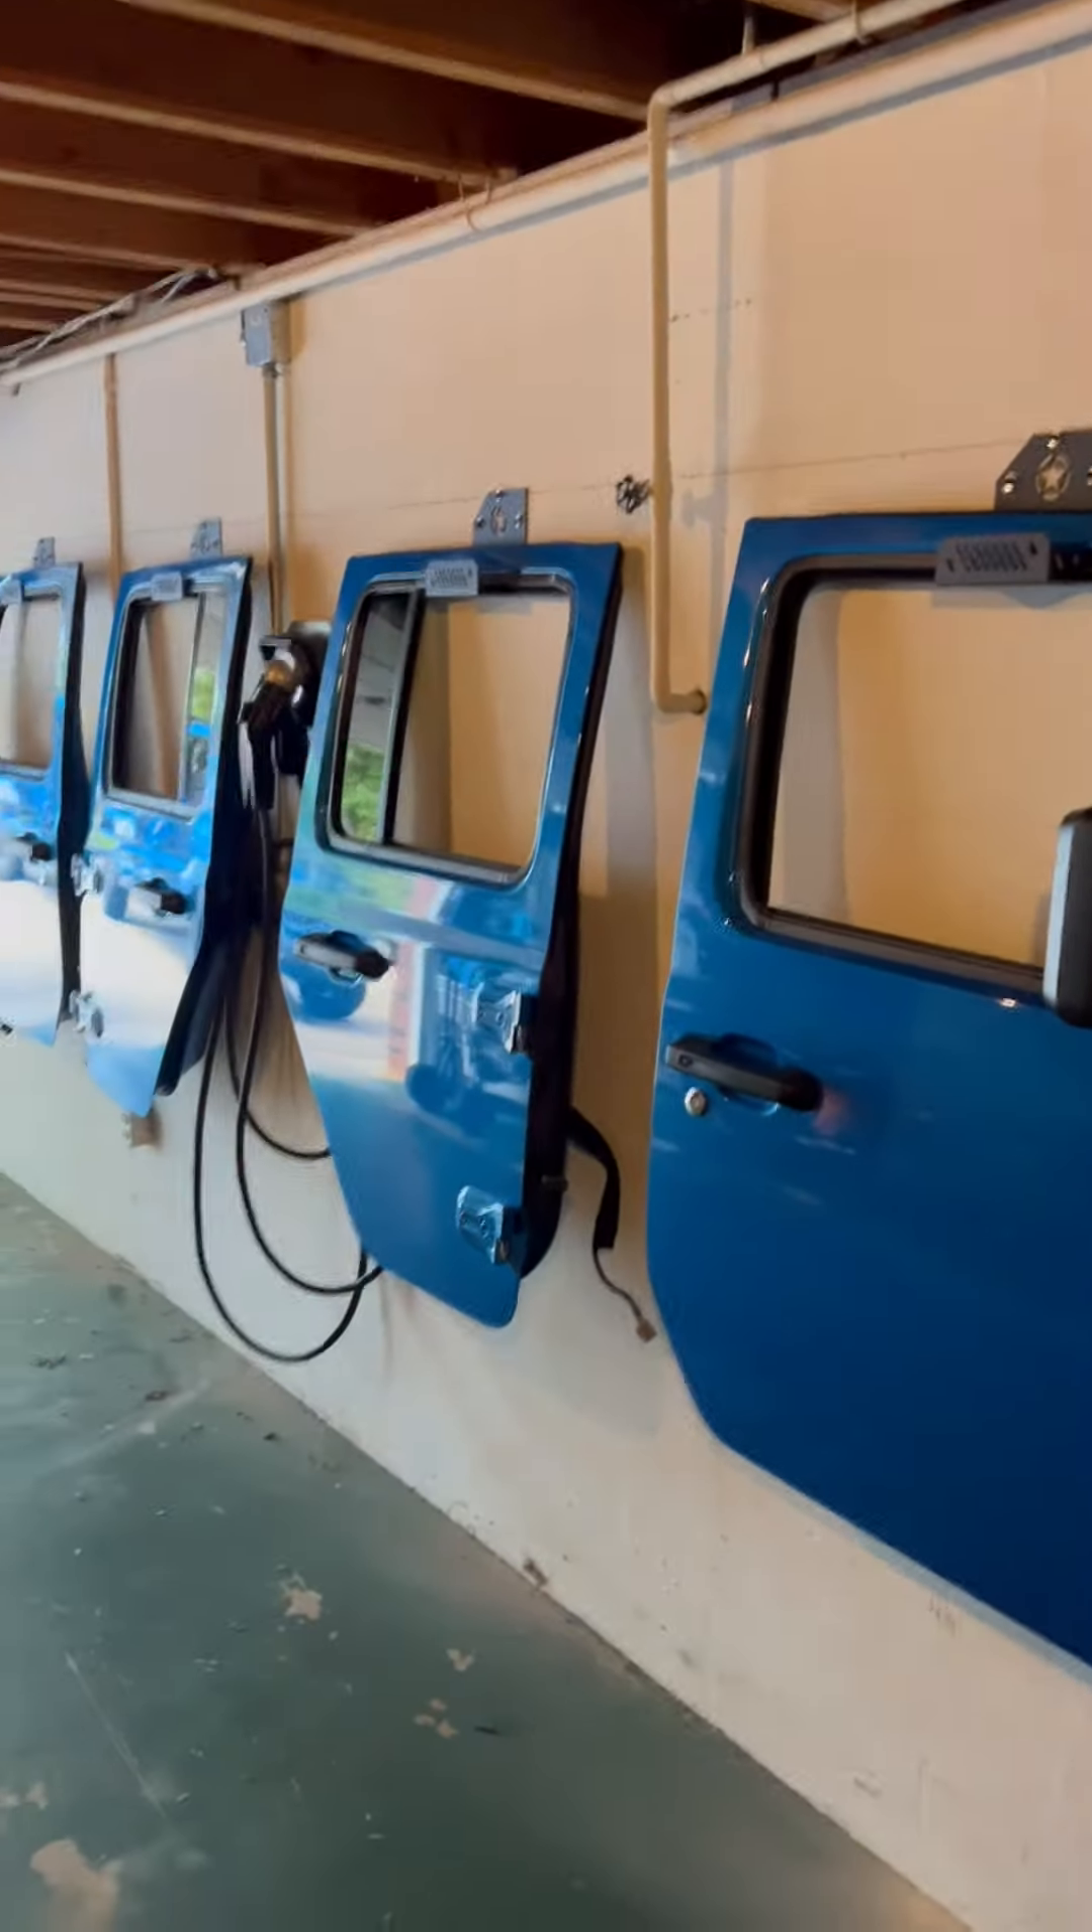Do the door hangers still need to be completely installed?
No.